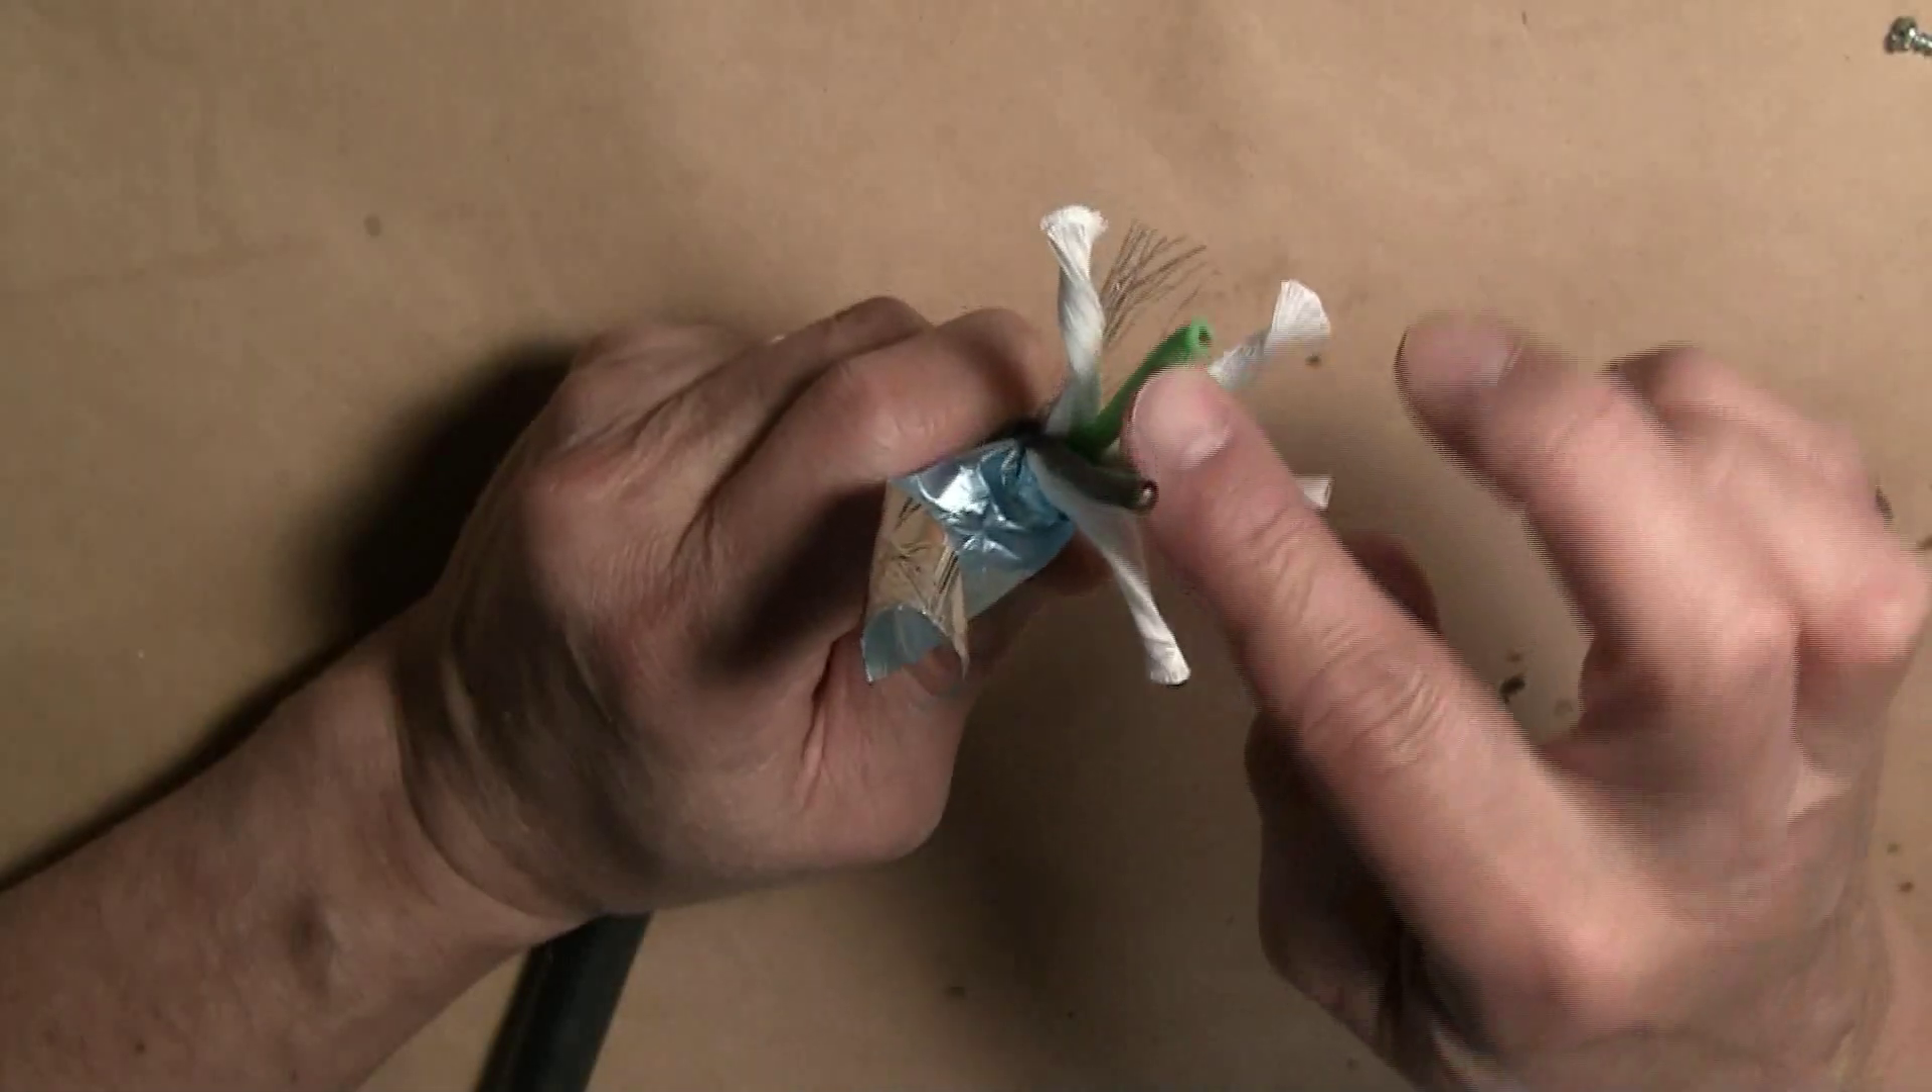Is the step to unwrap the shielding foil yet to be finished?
No.